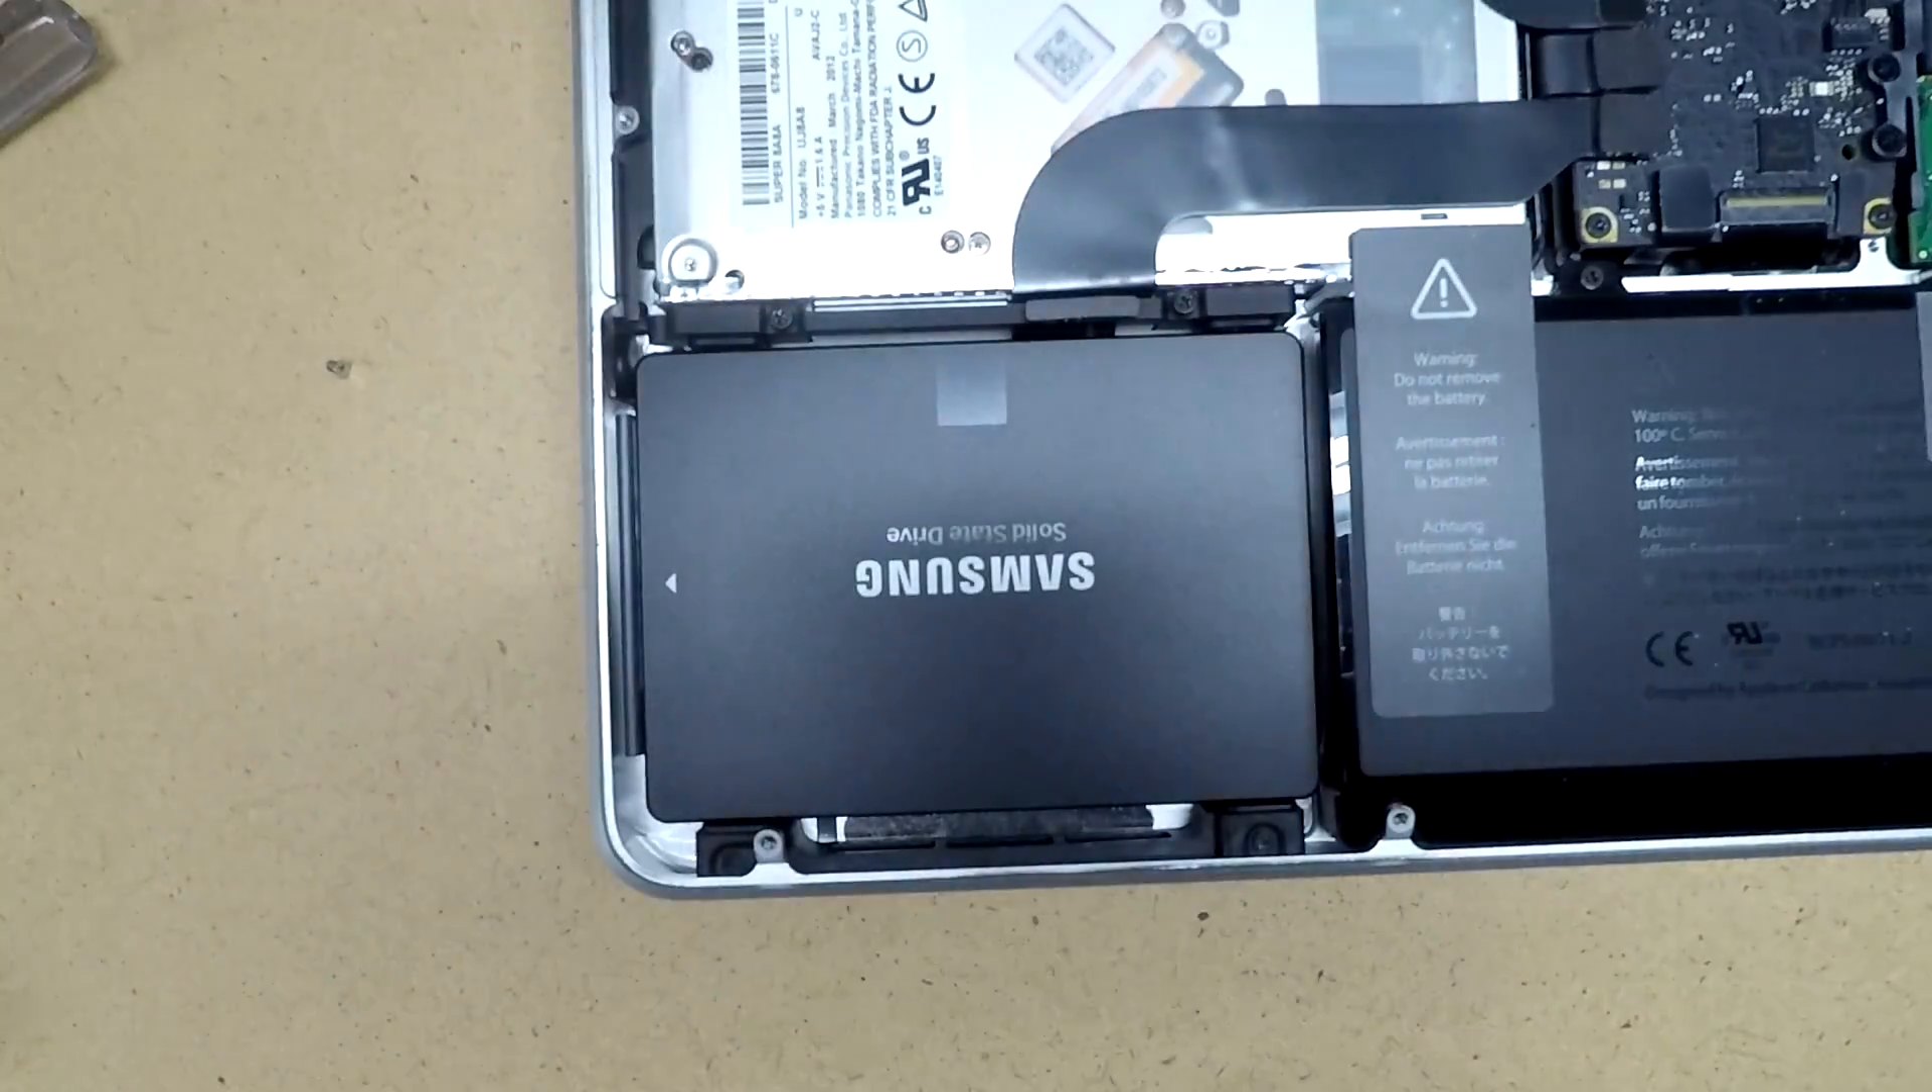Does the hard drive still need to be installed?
No.